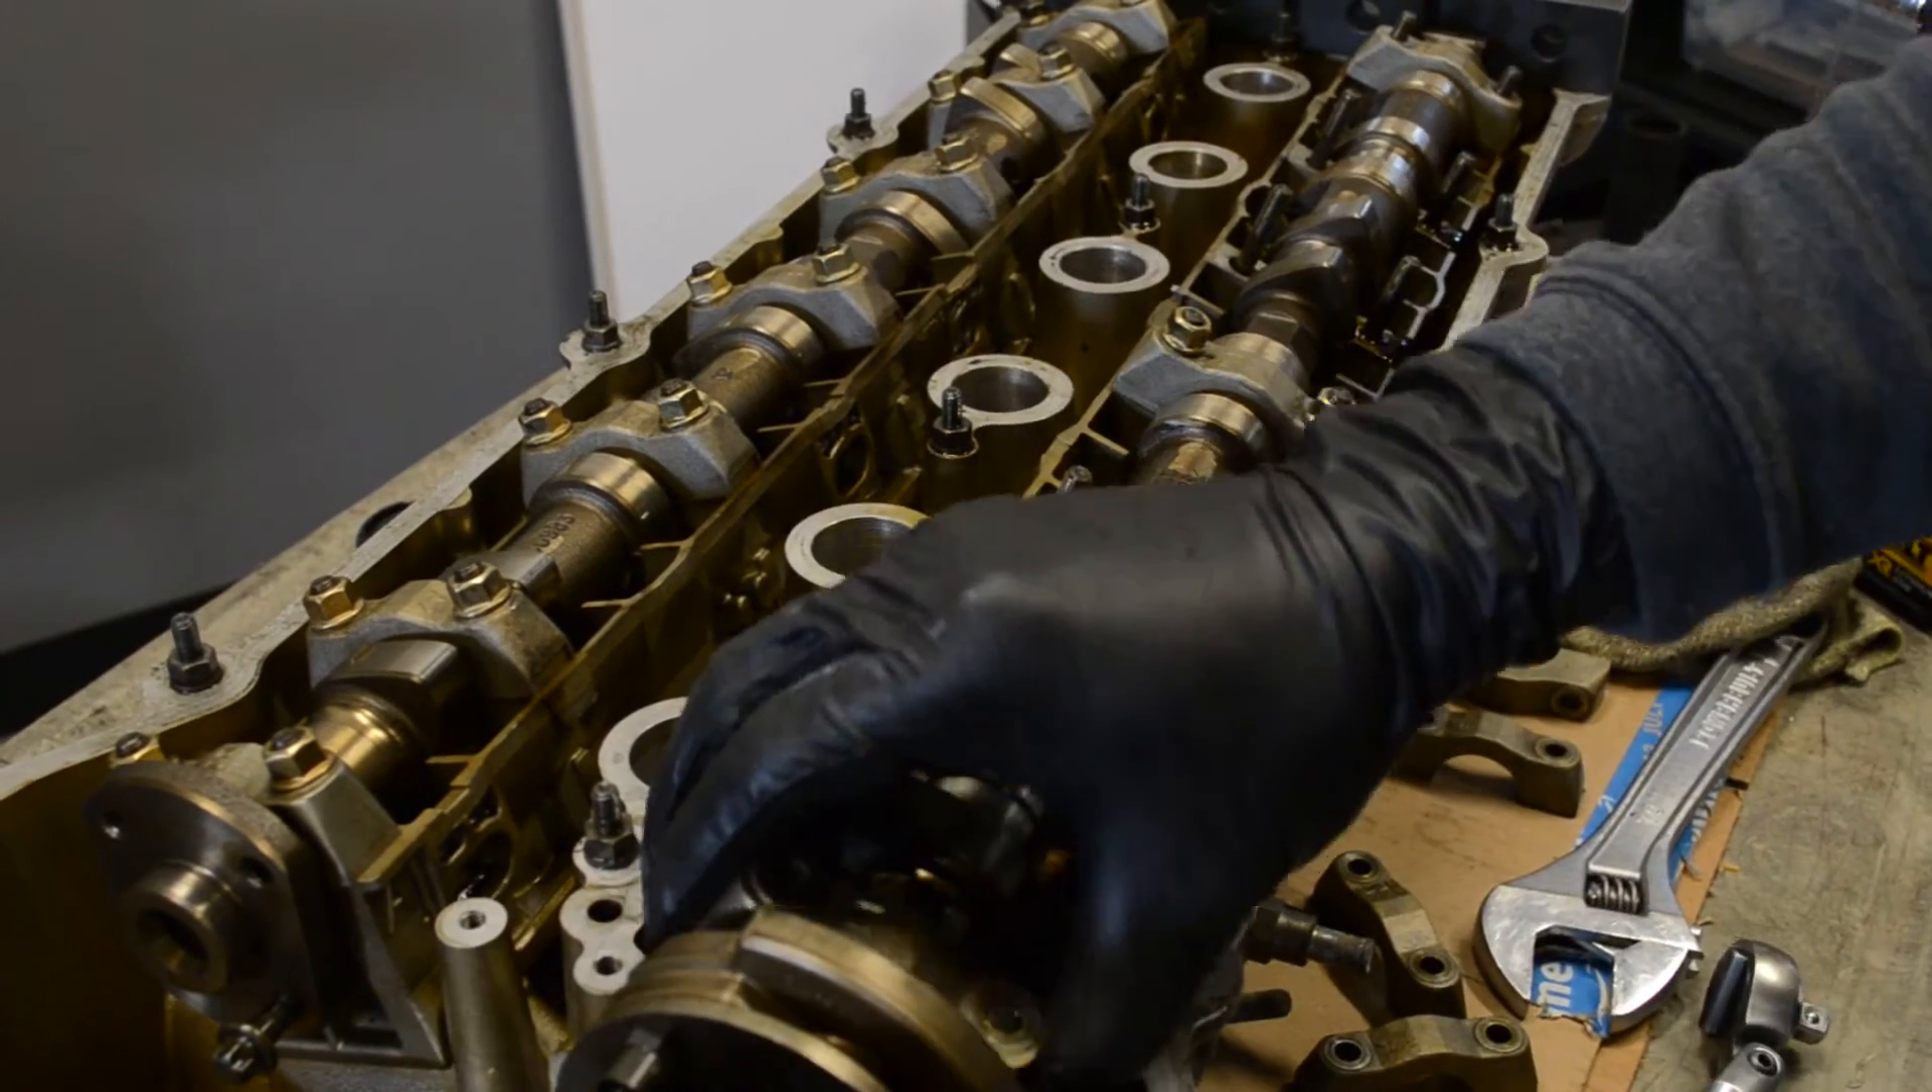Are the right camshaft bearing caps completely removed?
No.